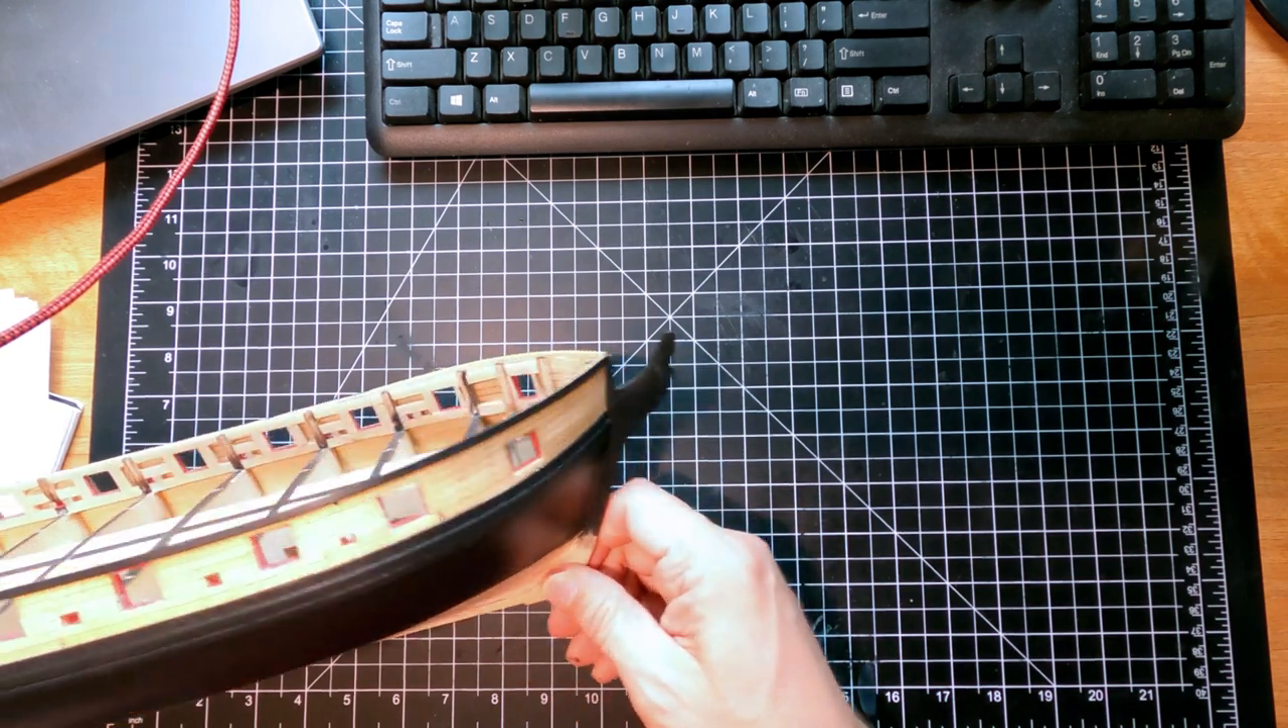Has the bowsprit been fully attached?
No.